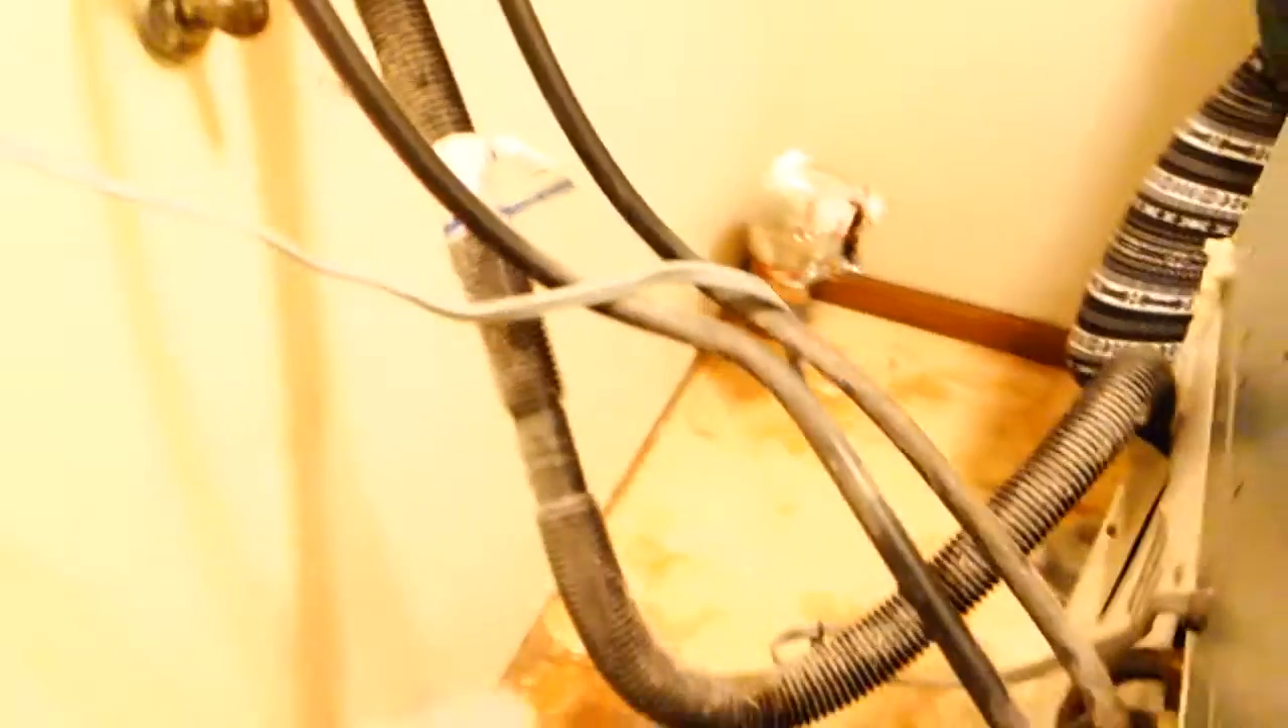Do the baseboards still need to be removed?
Yes.